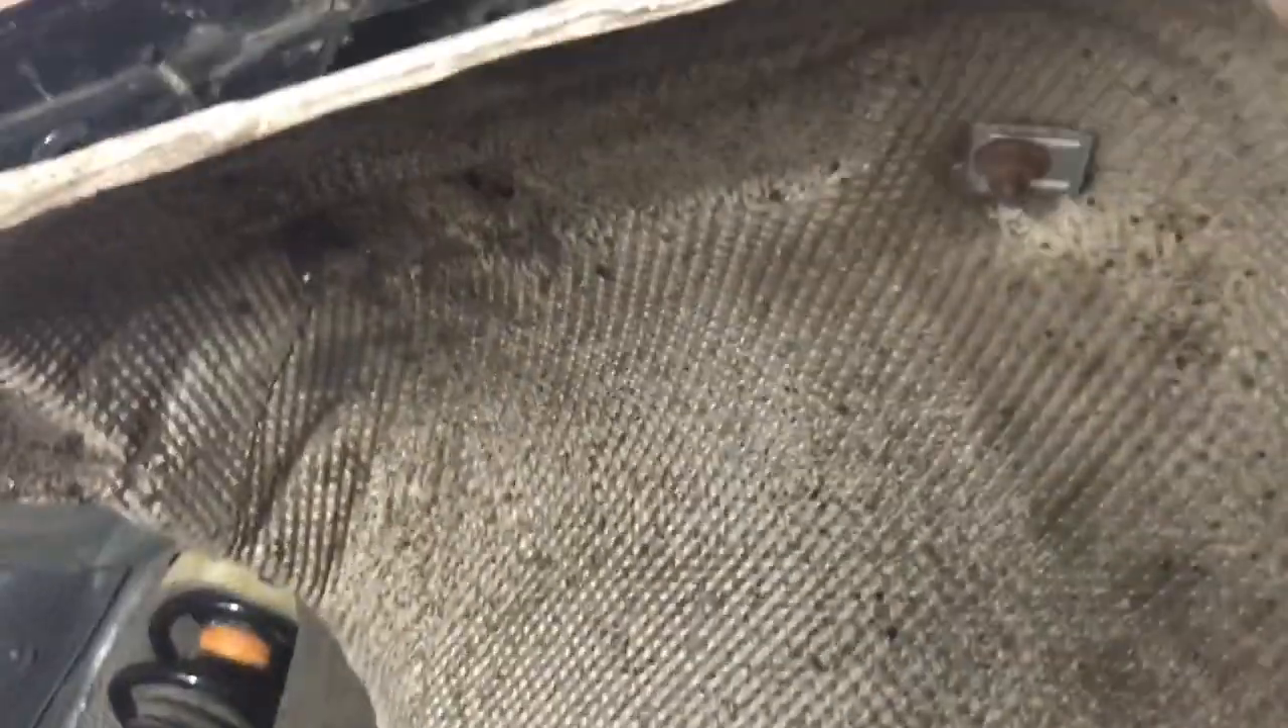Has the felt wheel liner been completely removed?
No.